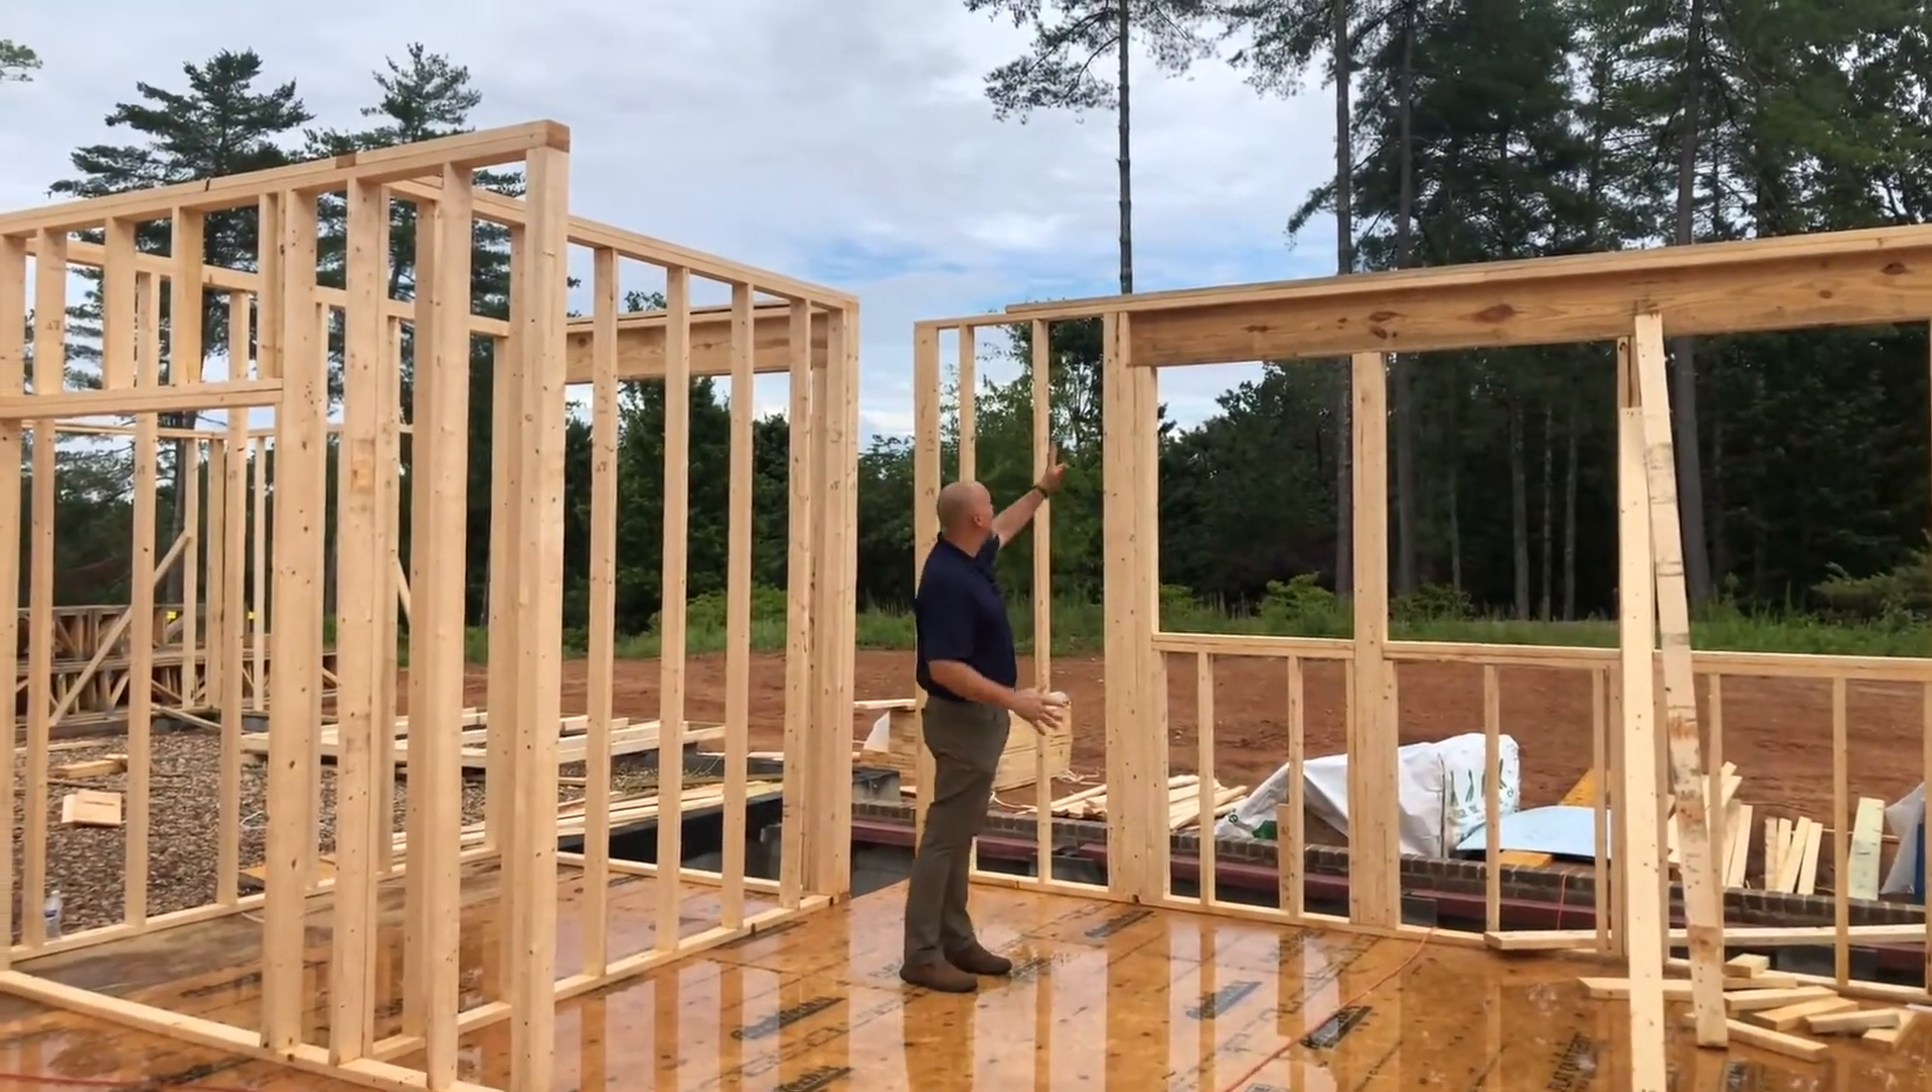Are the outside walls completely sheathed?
No.